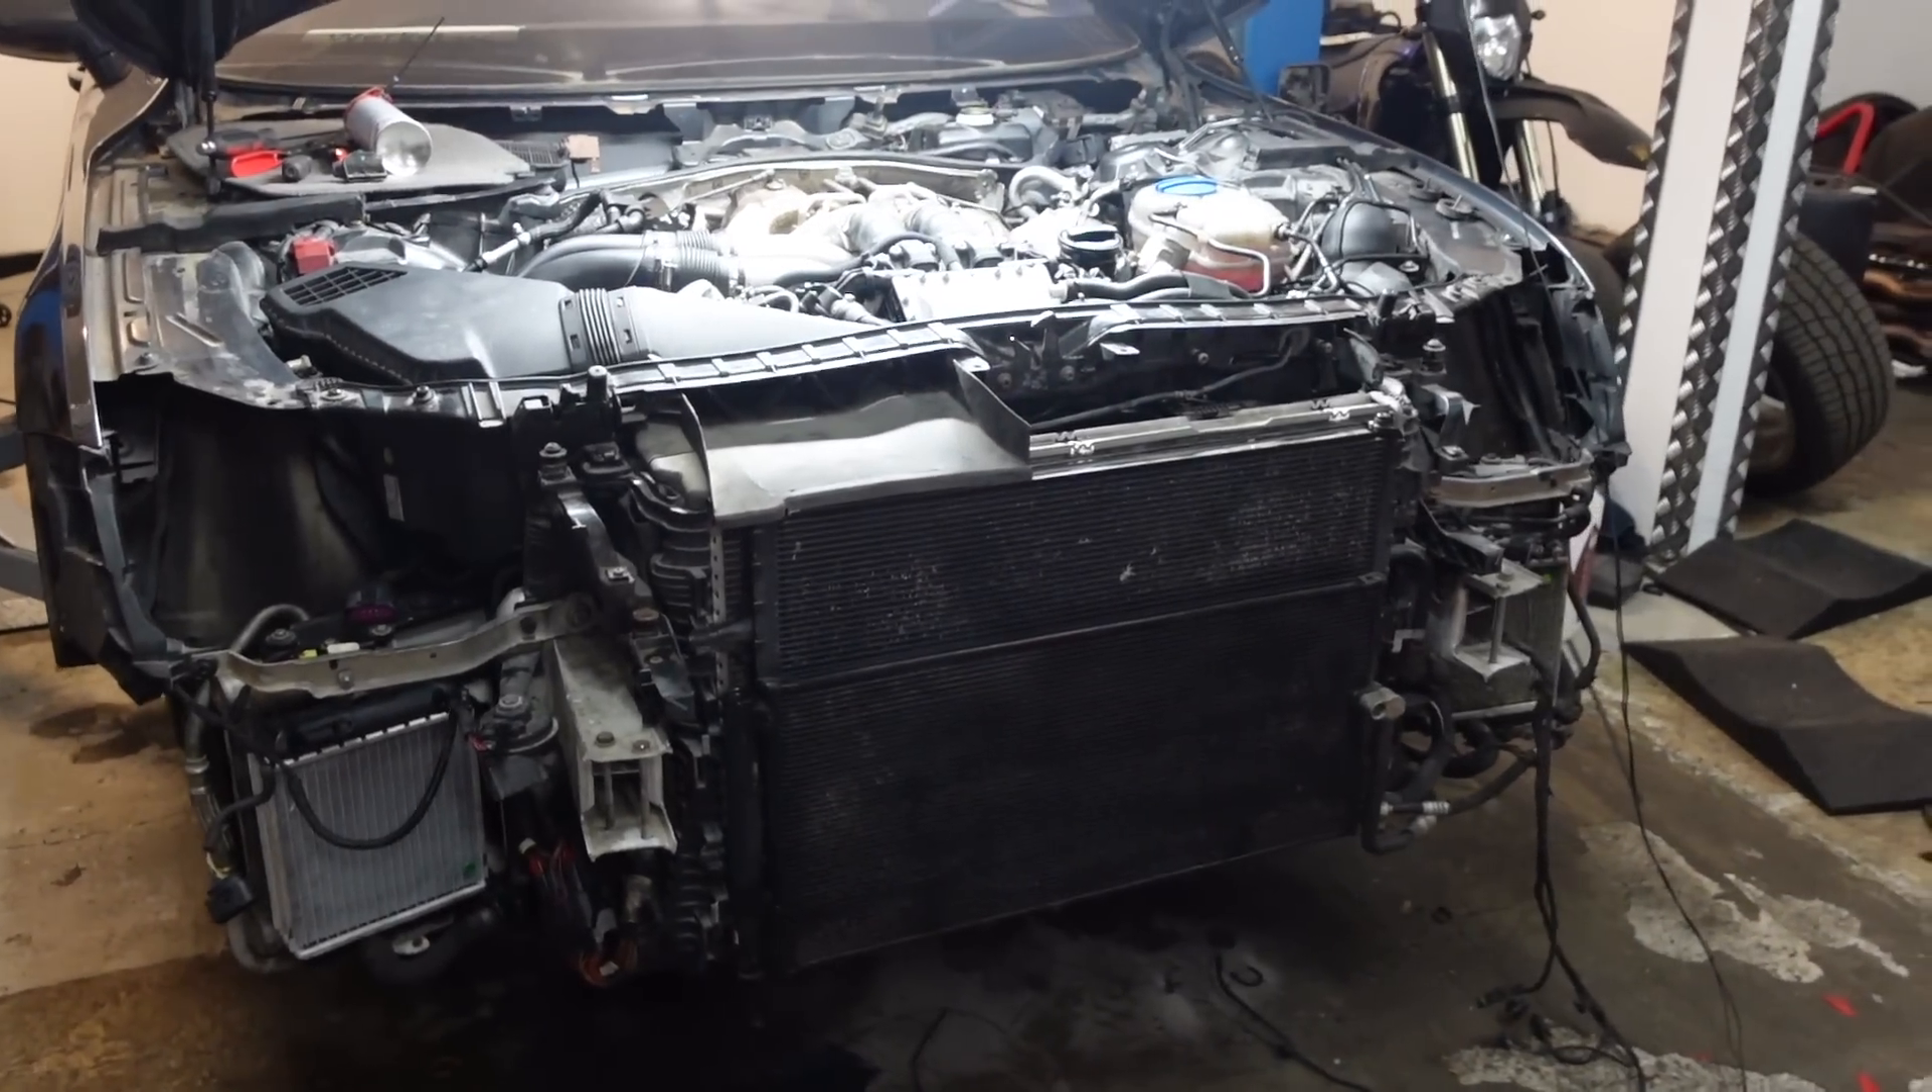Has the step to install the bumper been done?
No.